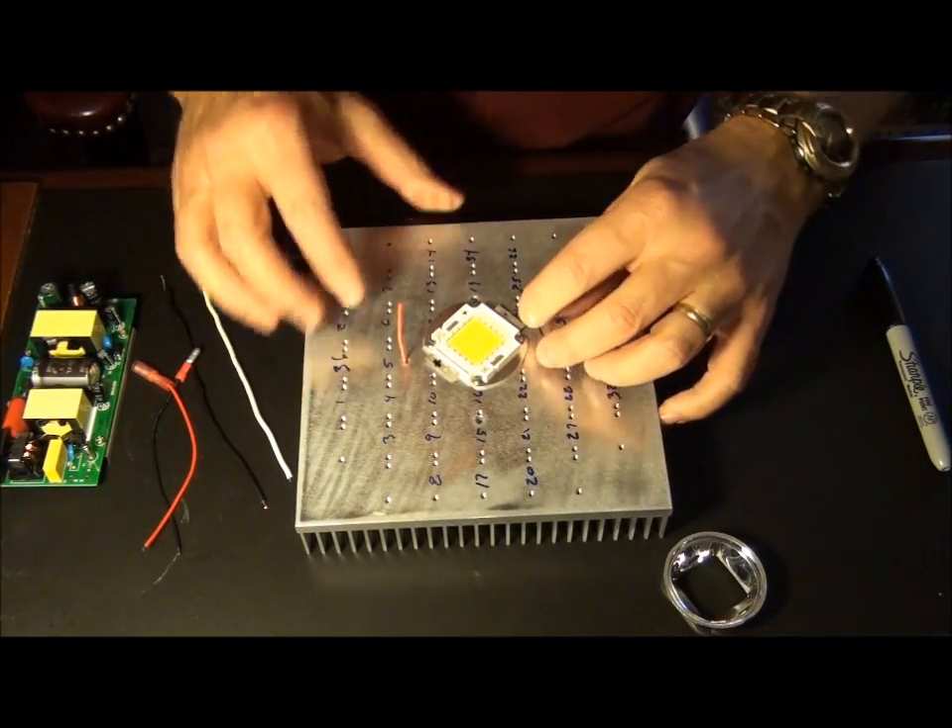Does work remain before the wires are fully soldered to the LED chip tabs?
Yes.